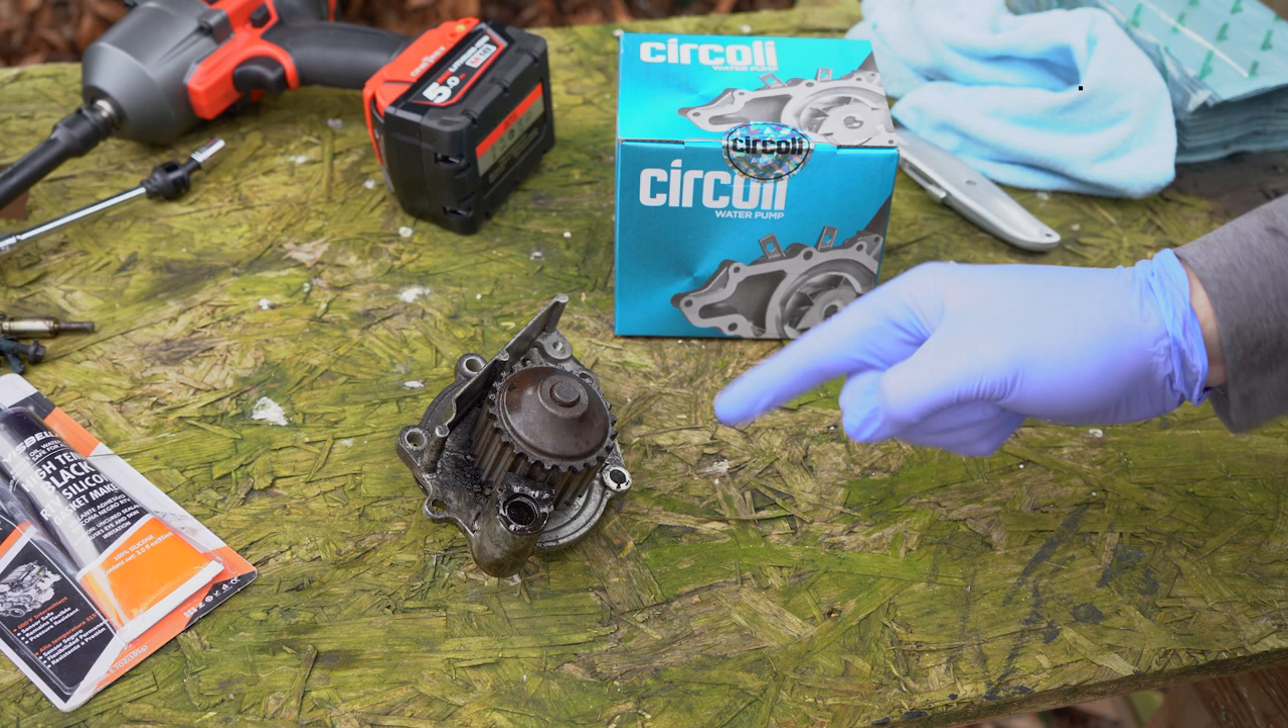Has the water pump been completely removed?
Yes.